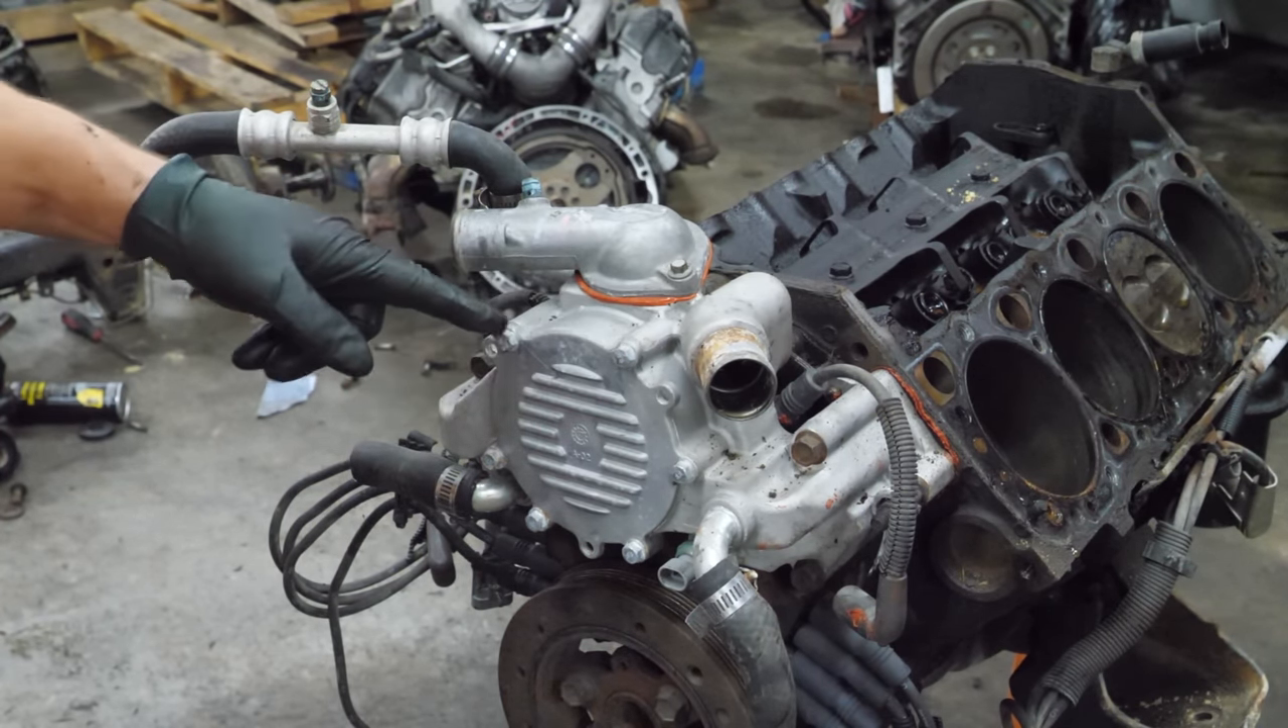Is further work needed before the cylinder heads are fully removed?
No.